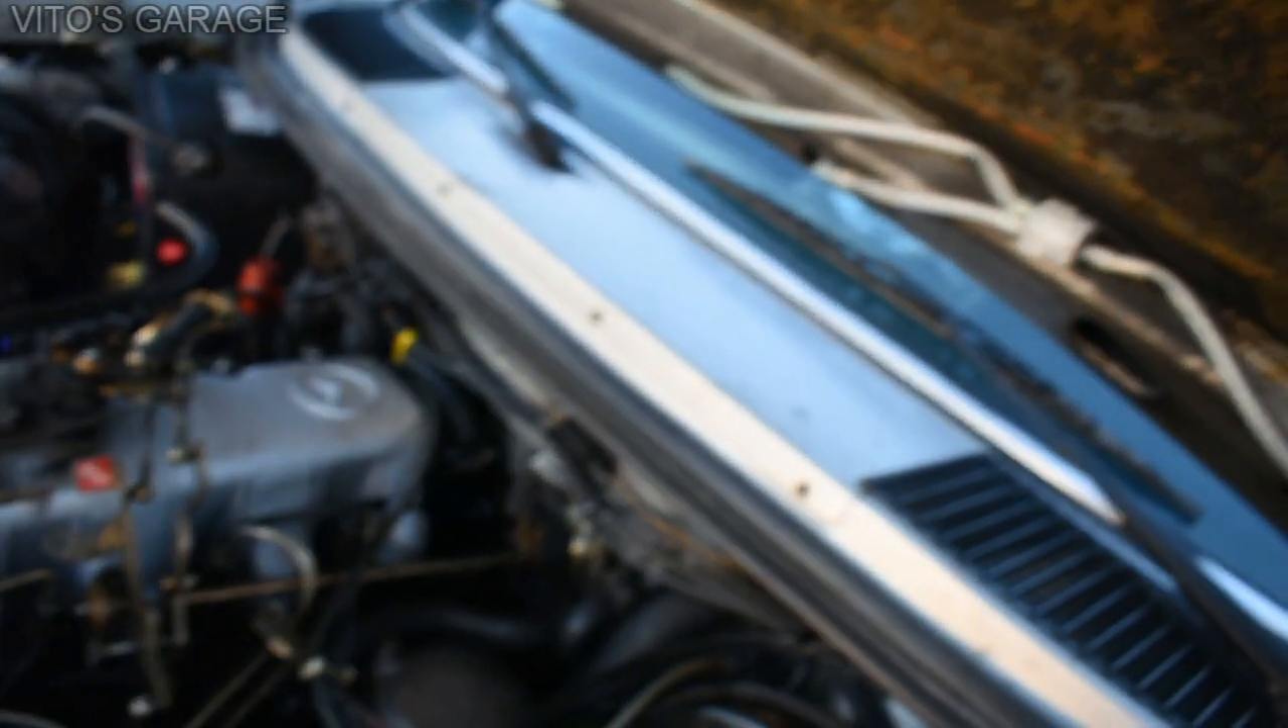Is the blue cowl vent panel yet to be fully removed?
Yes.